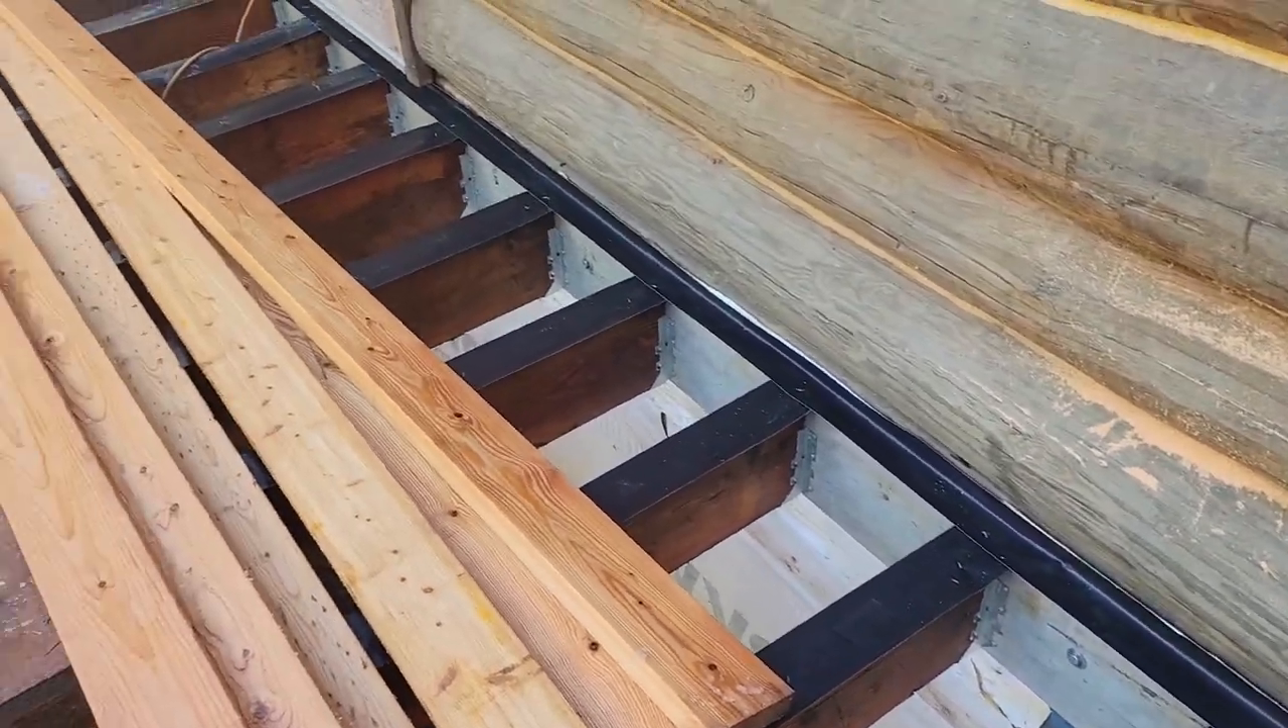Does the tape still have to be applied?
No.